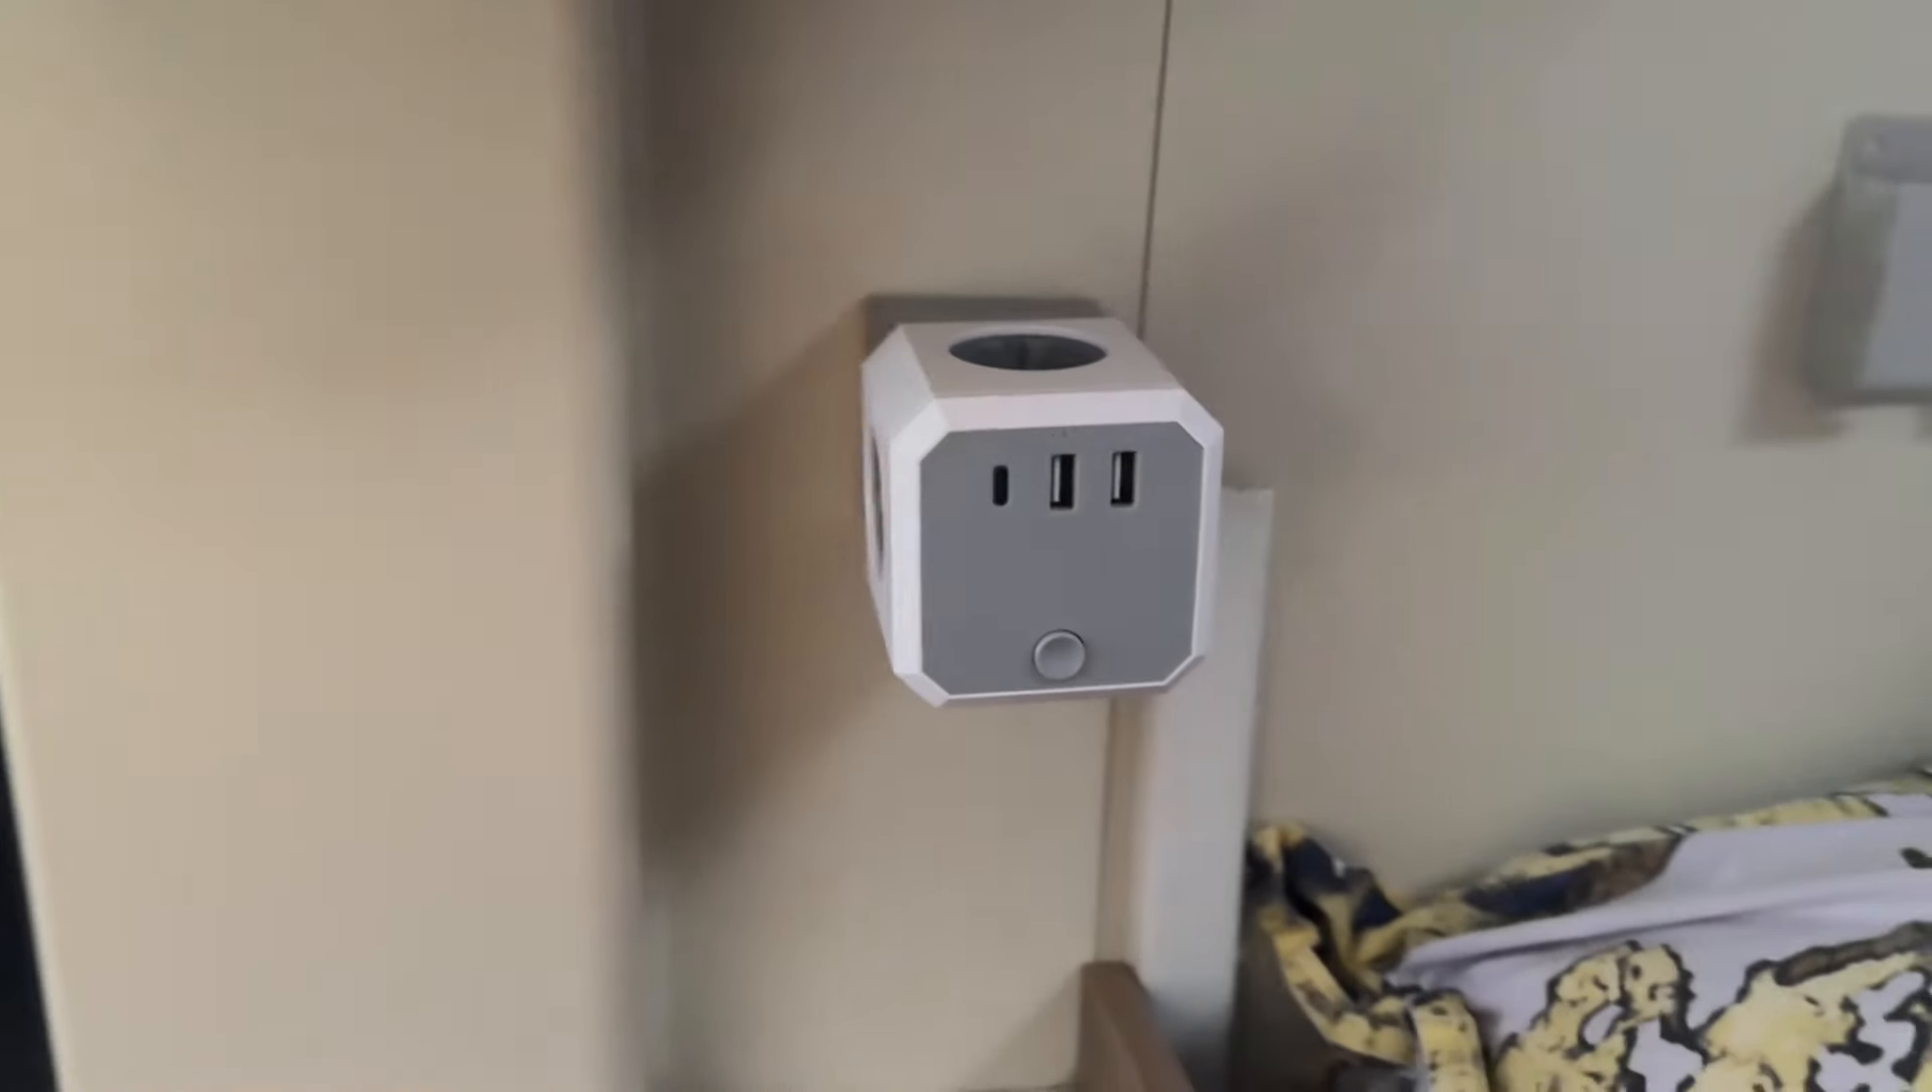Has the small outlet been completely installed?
Yes.